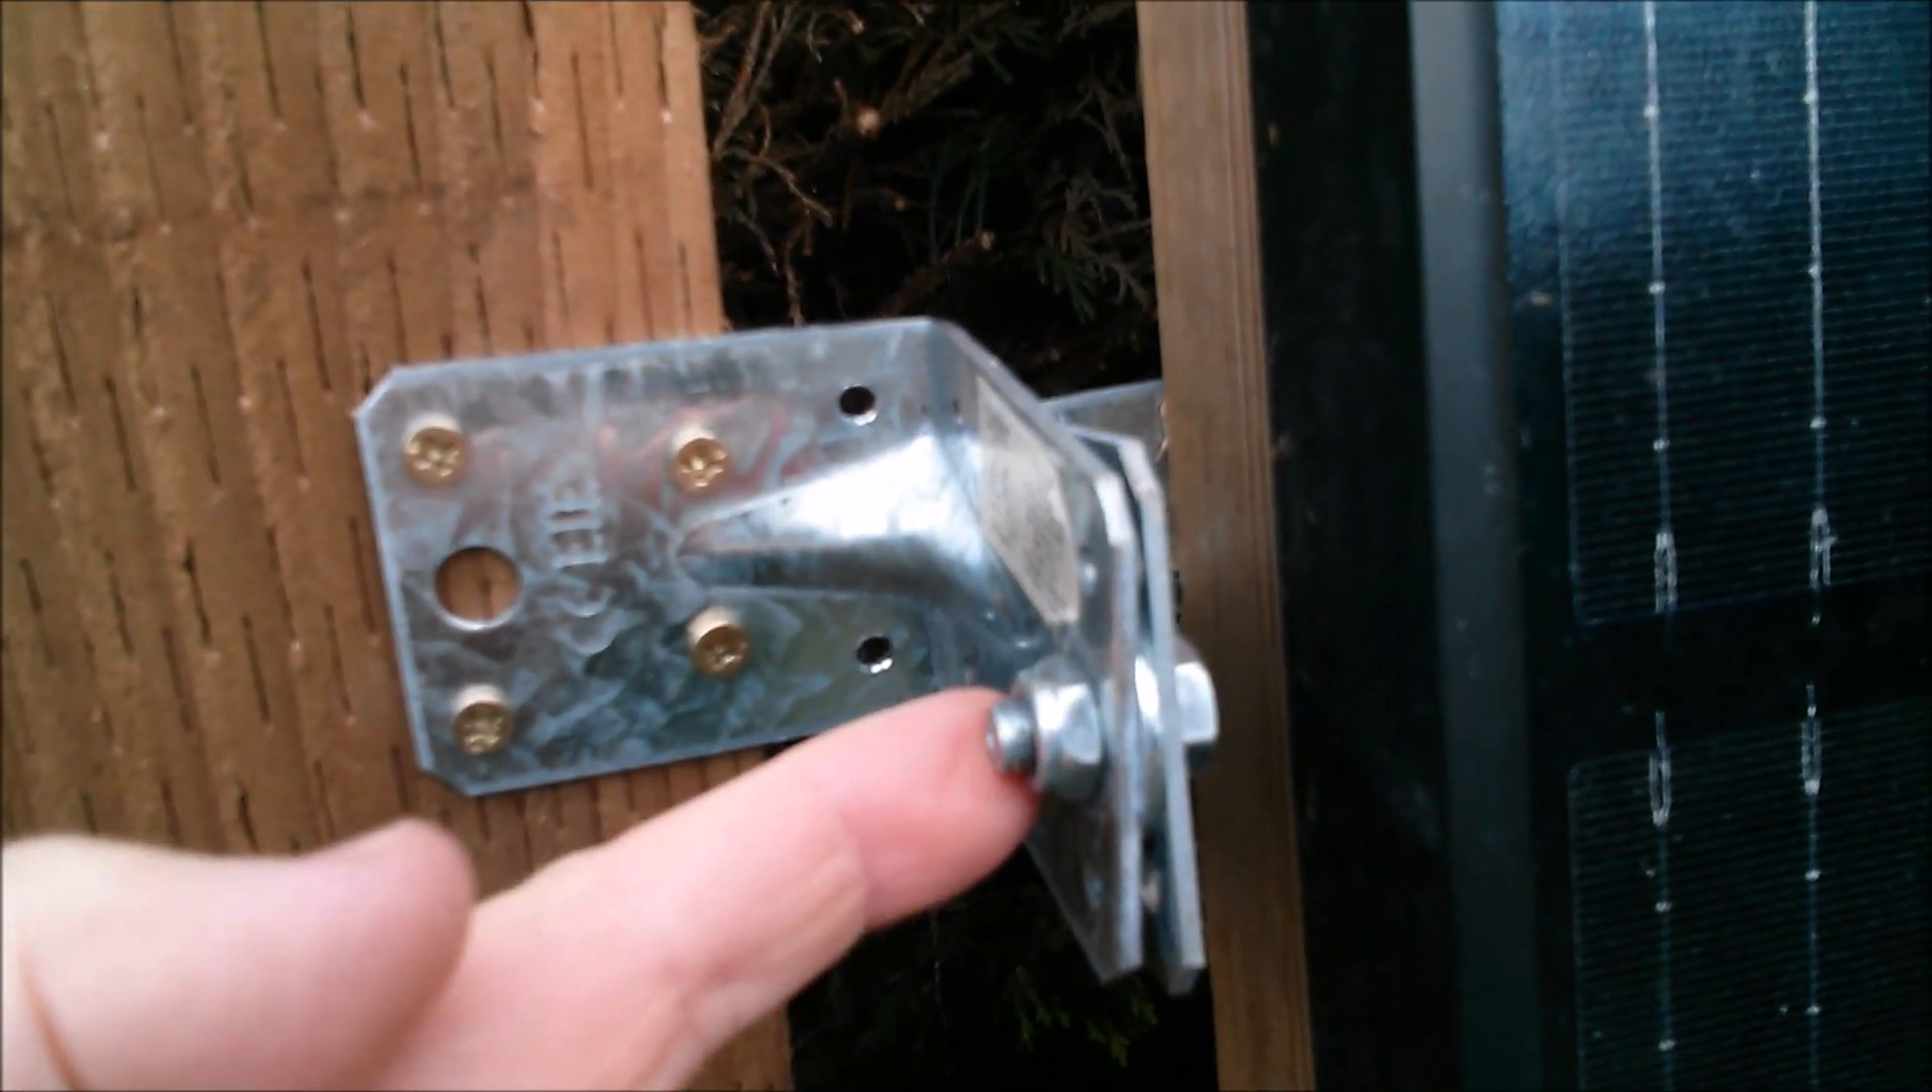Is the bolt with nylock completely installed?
Yes.